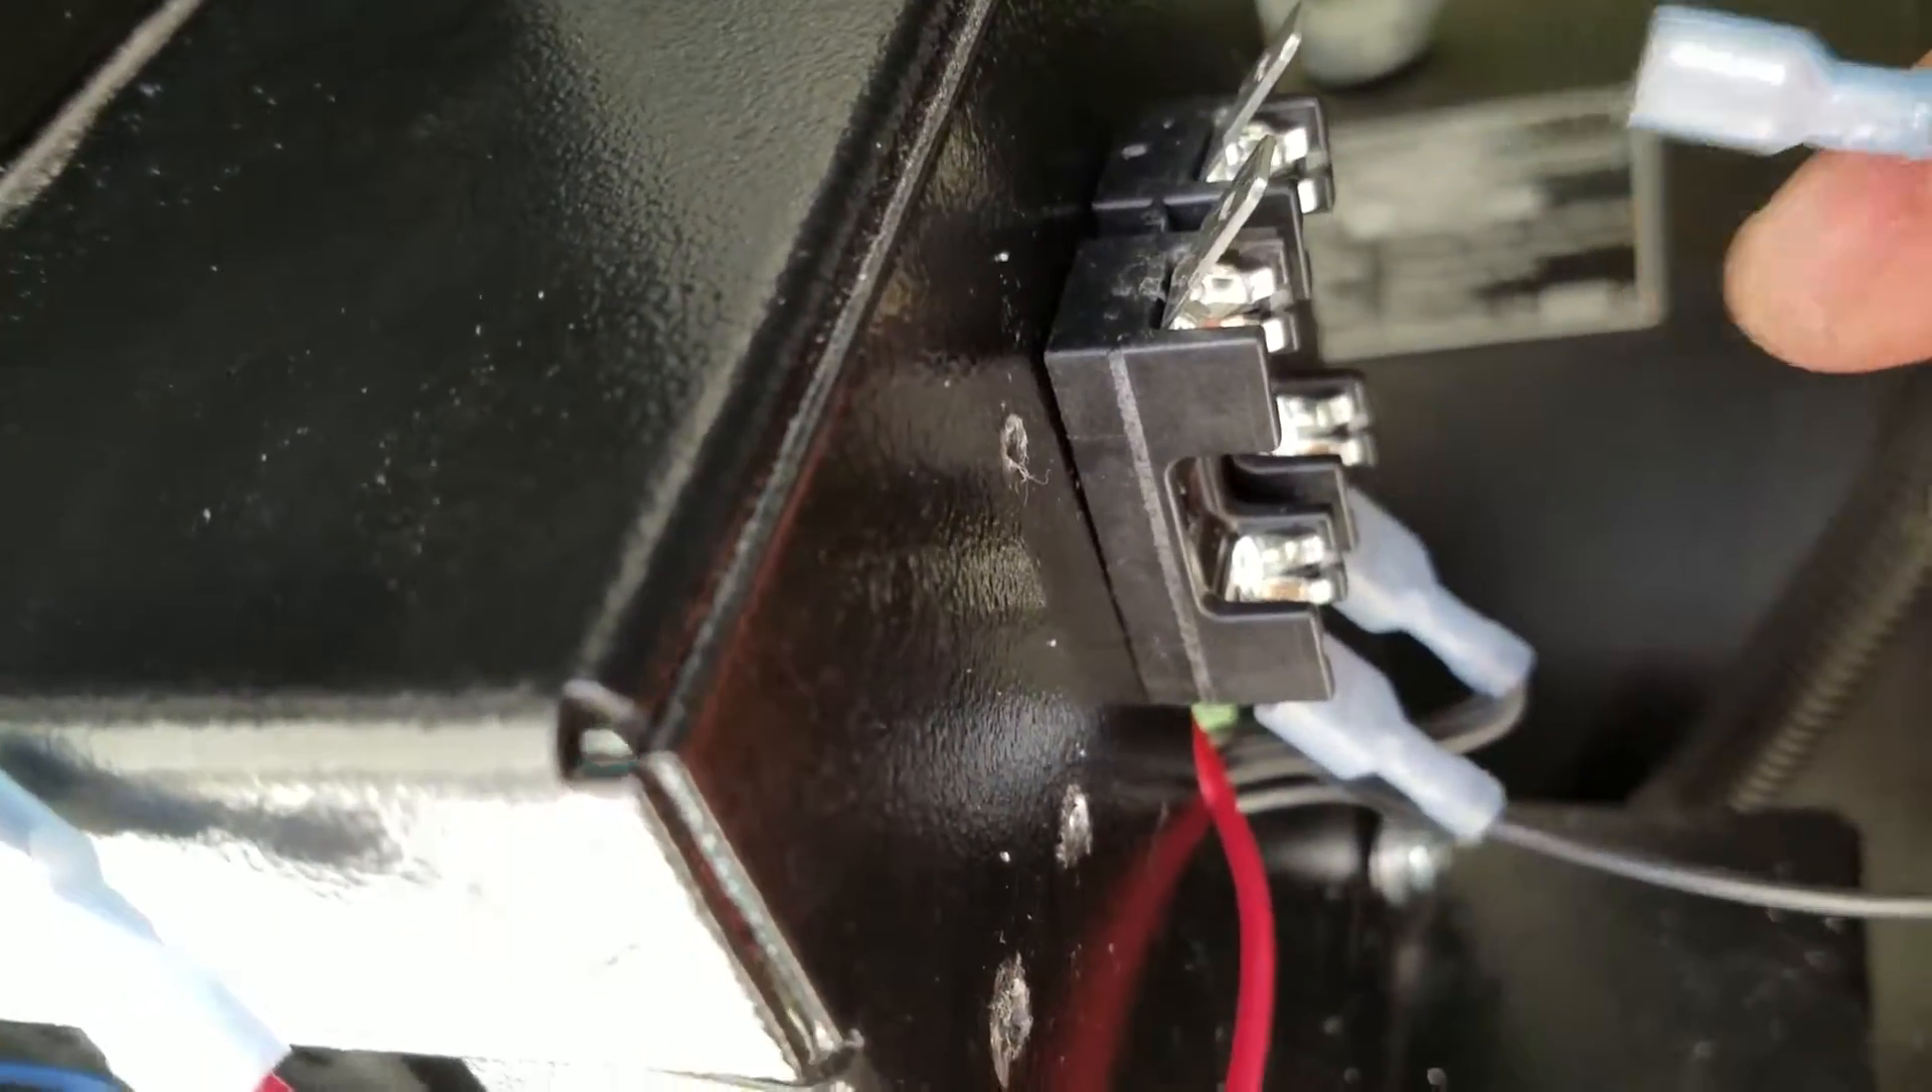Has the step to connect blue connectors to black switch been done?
No.